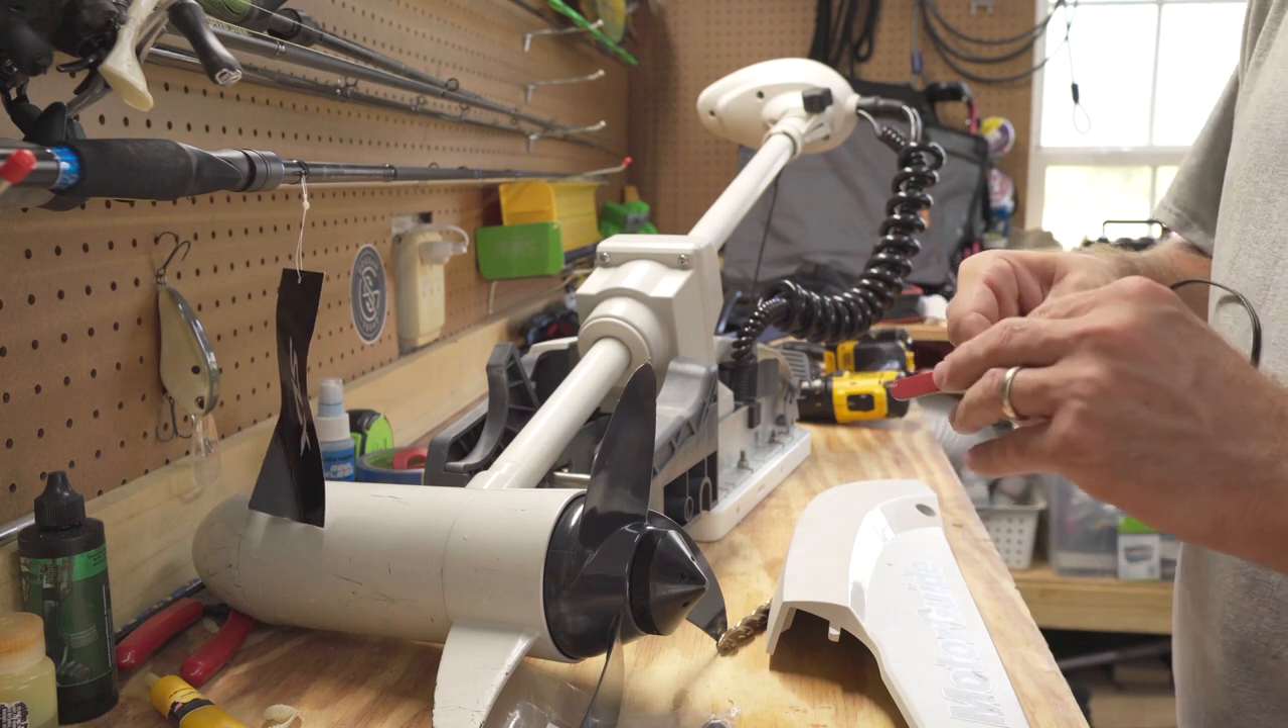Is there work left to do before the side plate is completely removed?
No.